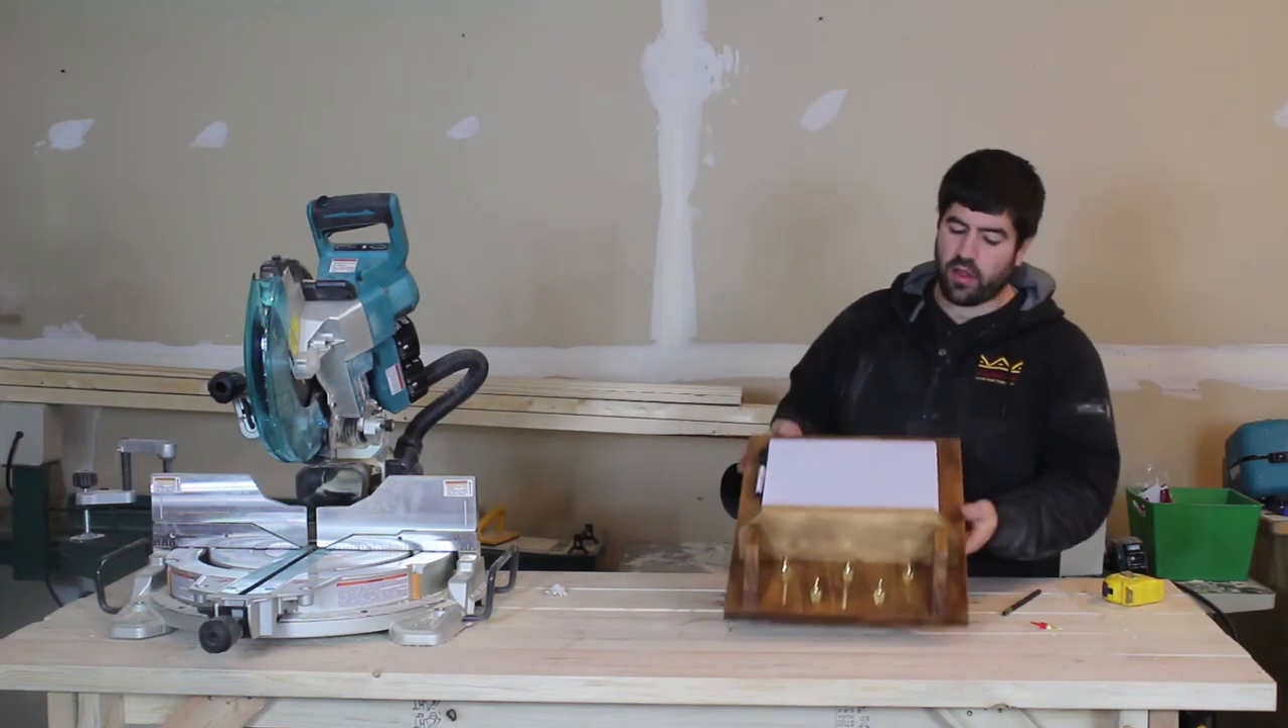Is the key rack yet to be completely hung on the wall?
Yes.